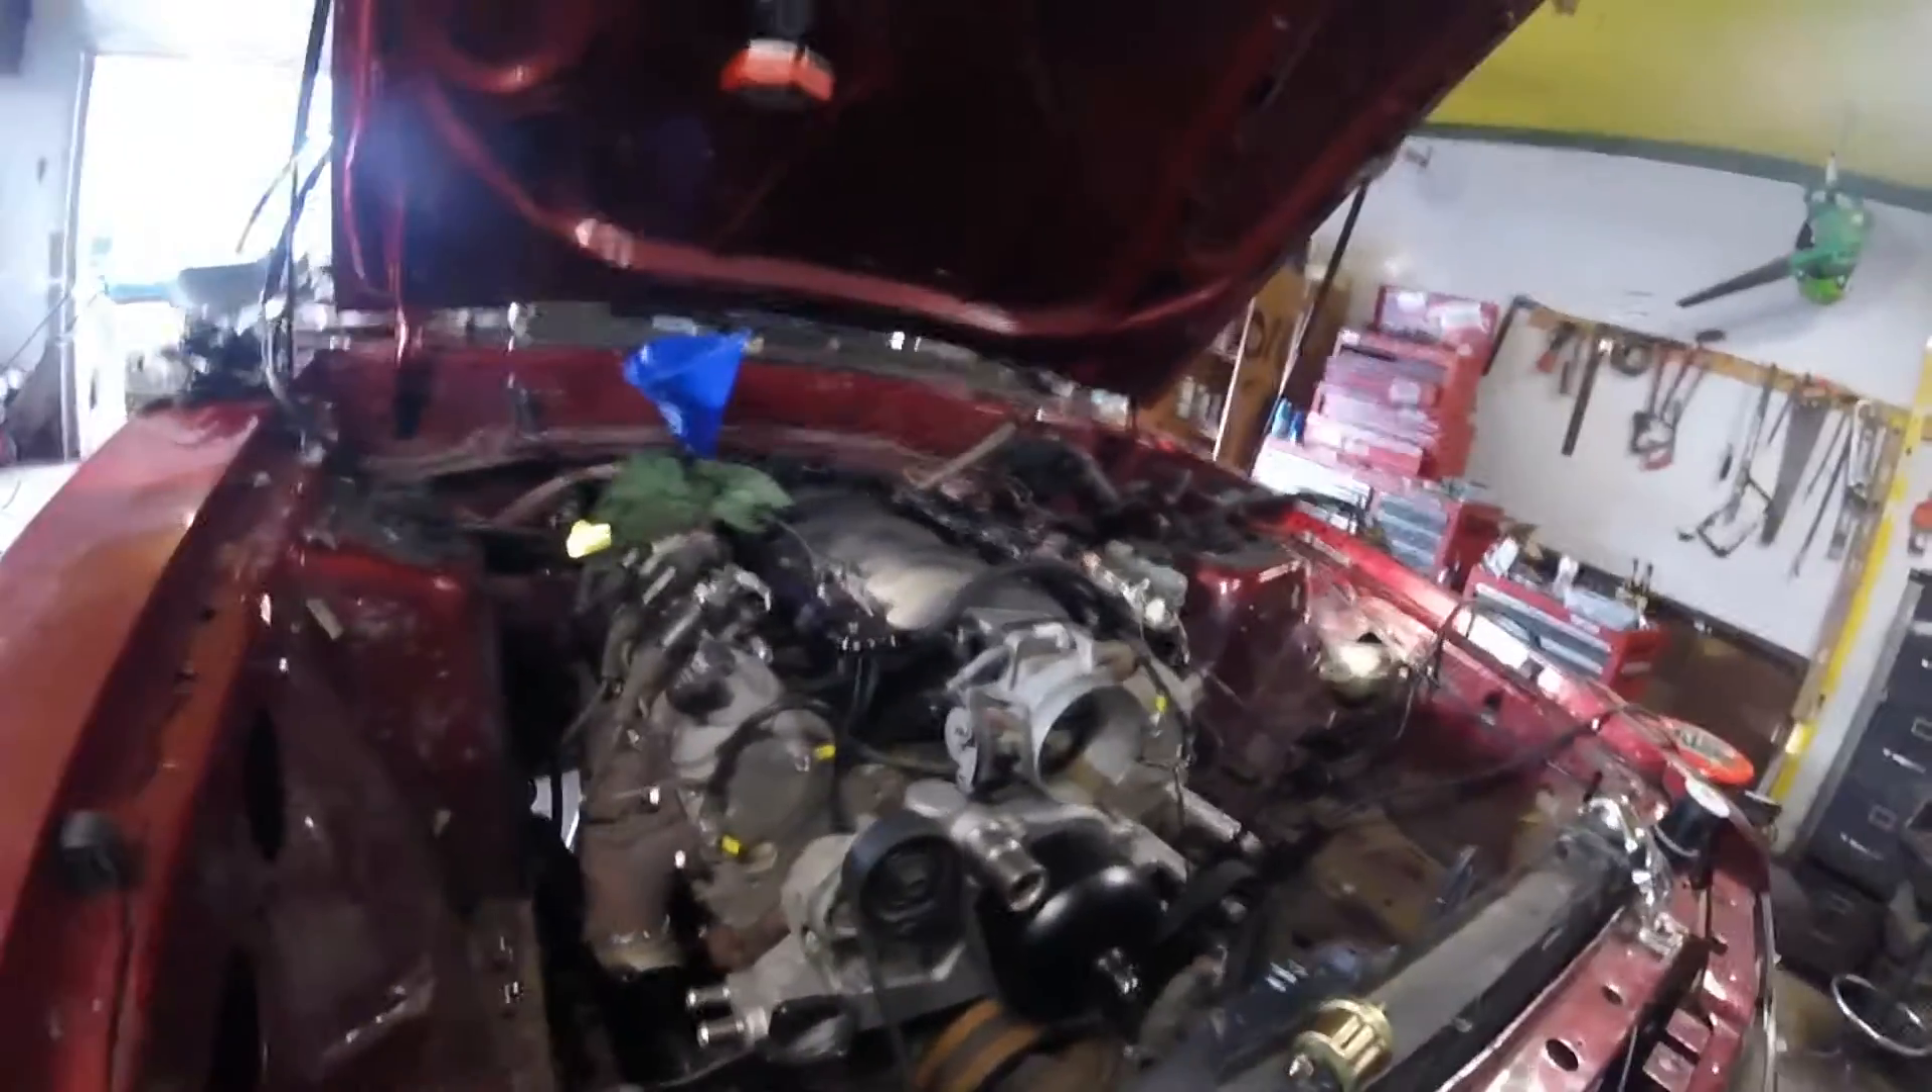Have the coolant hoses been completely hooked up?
No.